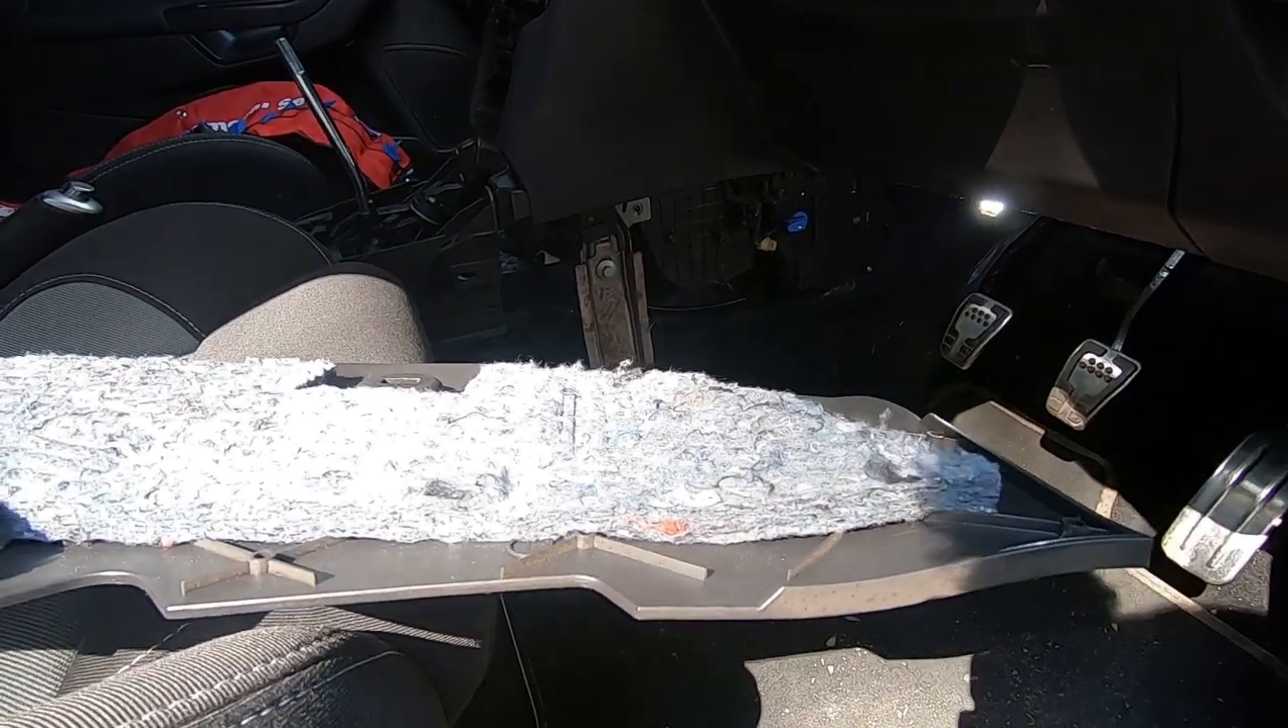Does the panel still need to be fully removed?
No.